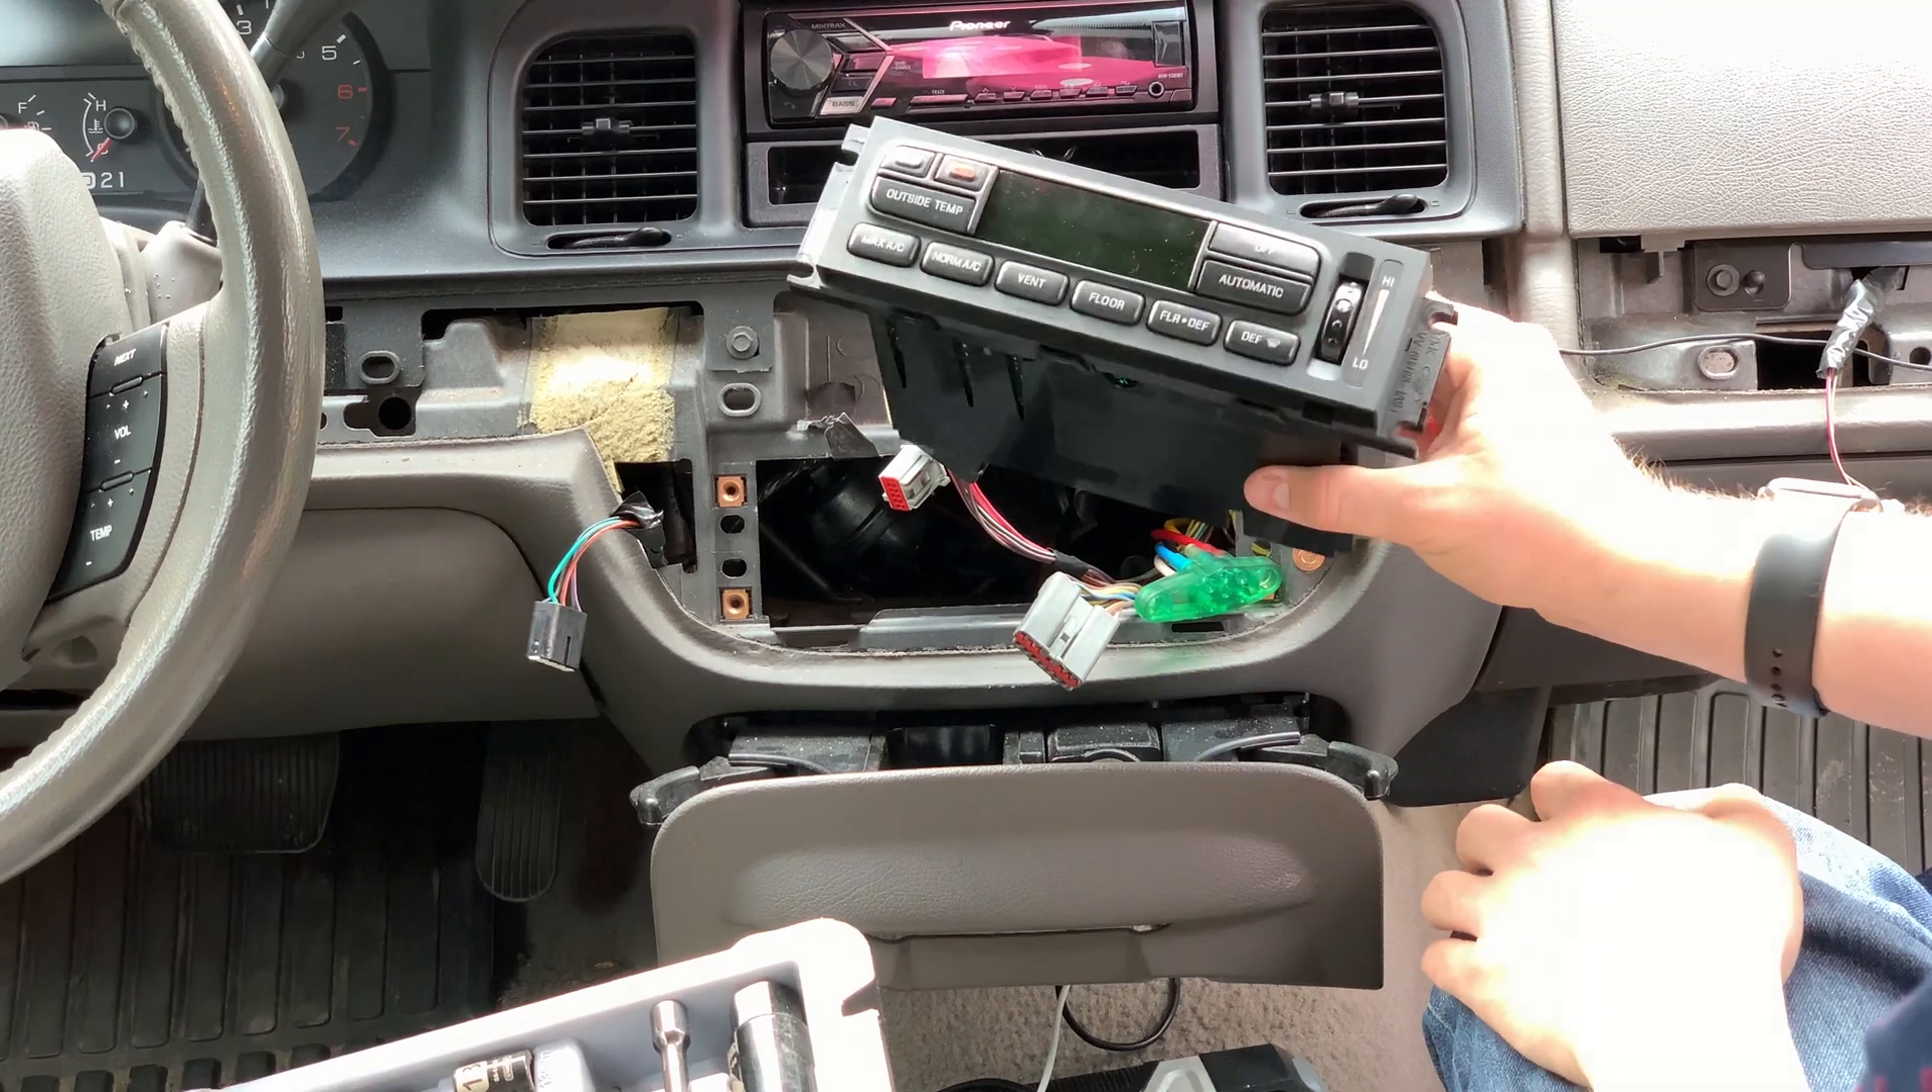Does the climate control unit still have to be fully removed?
No.